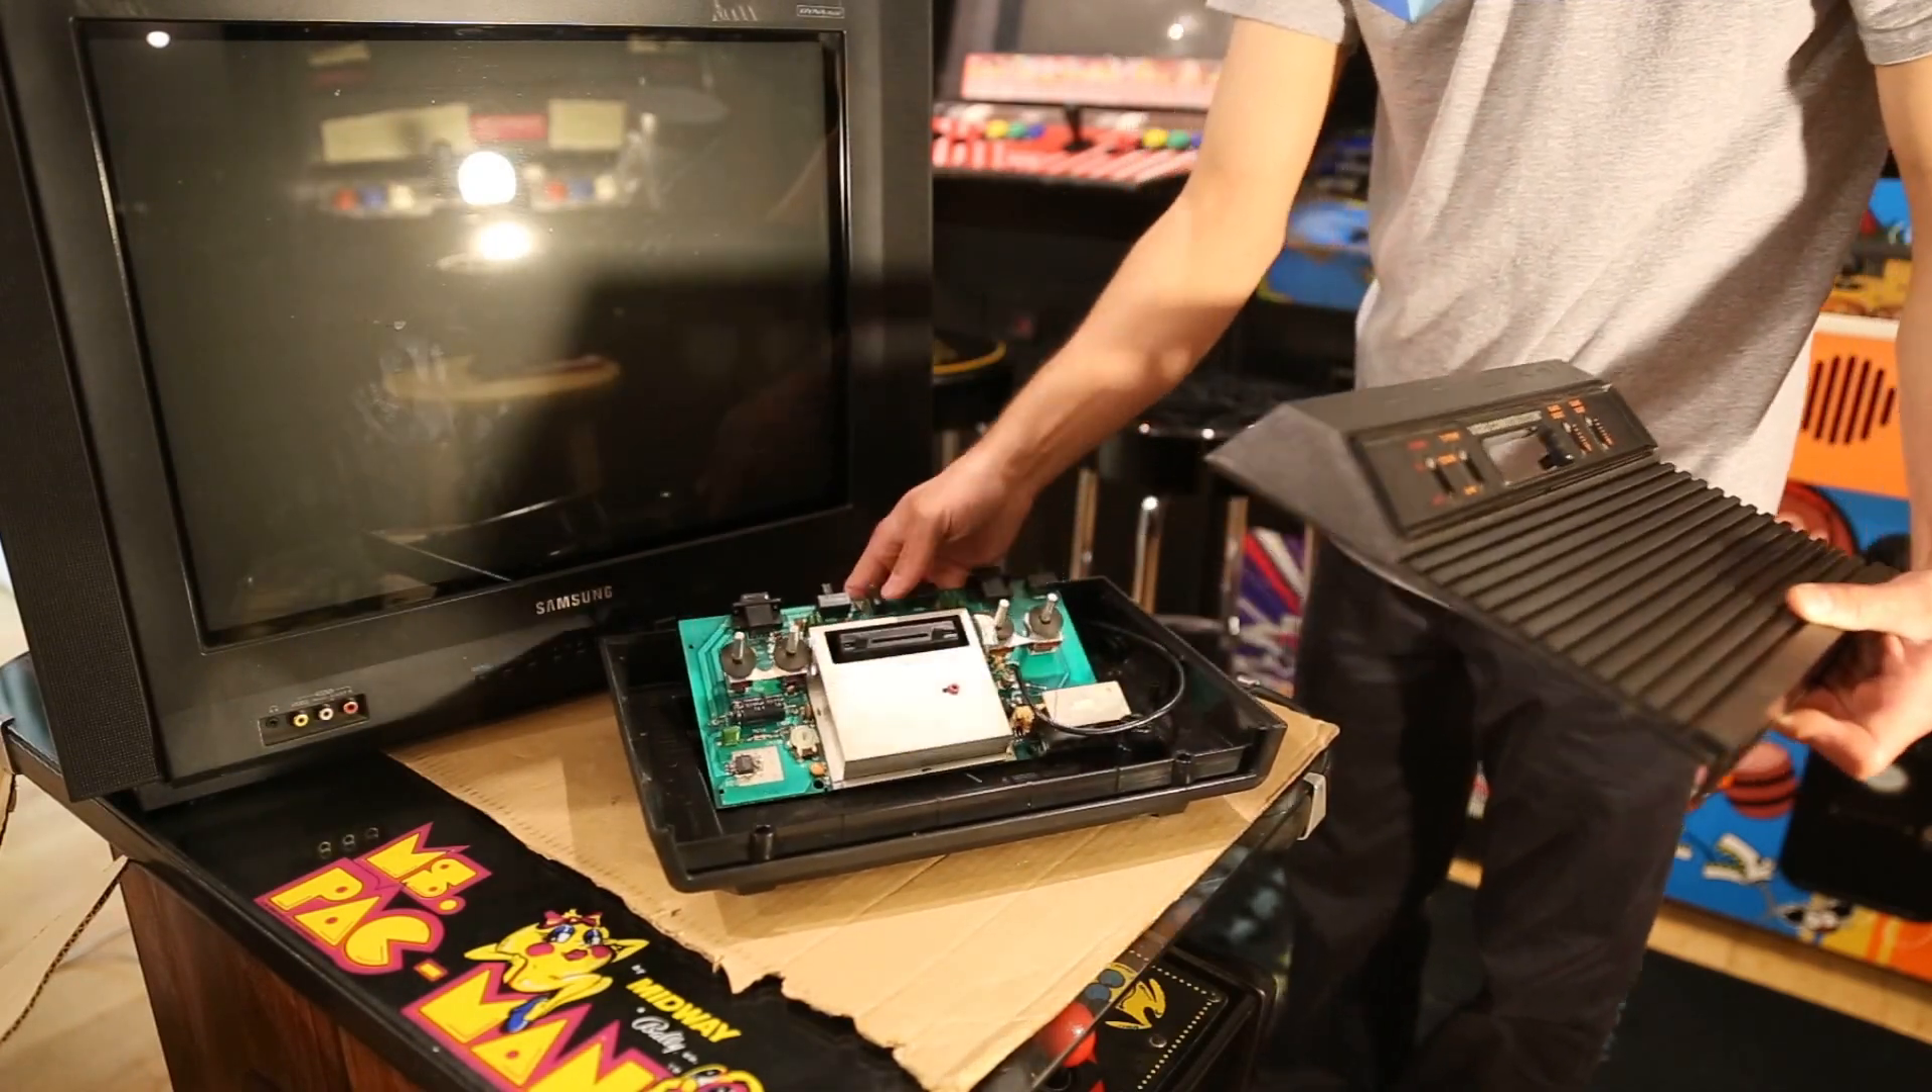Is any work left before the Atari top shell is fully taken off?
No.